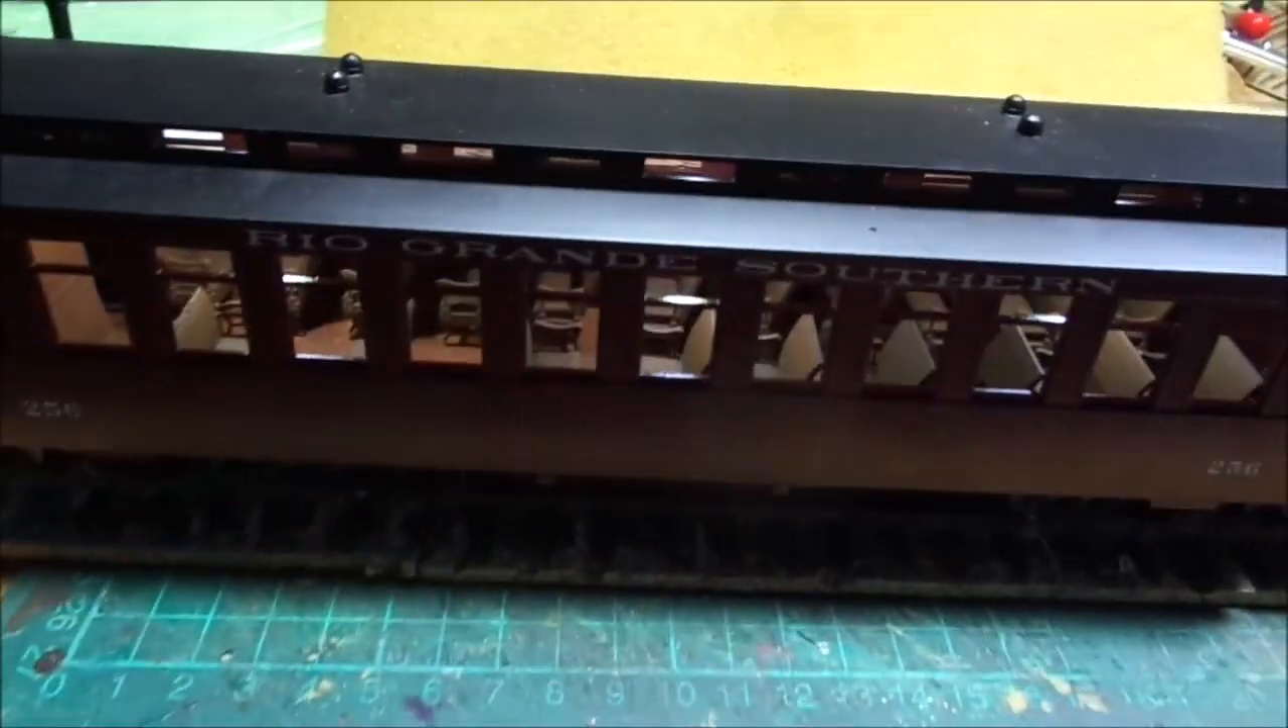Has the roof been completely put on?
Yes.